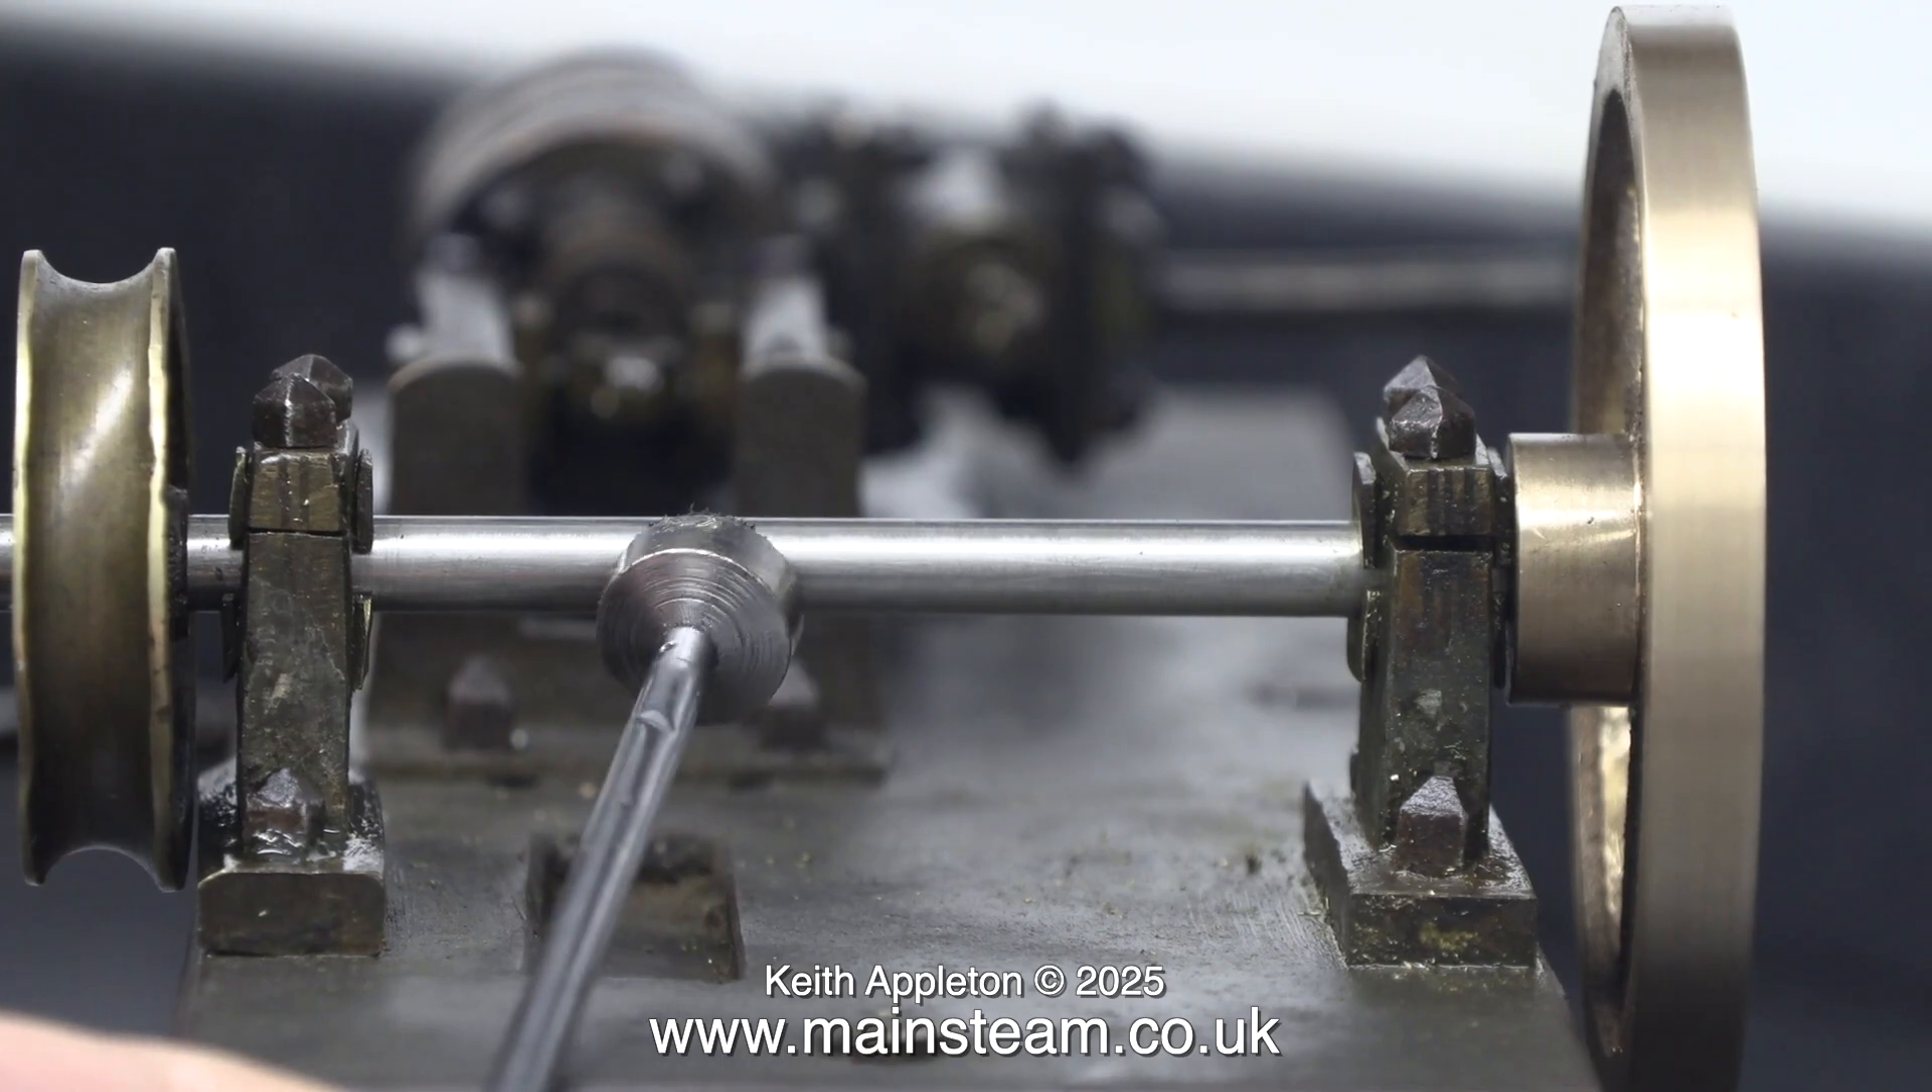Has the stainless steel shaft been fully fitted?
Yes.